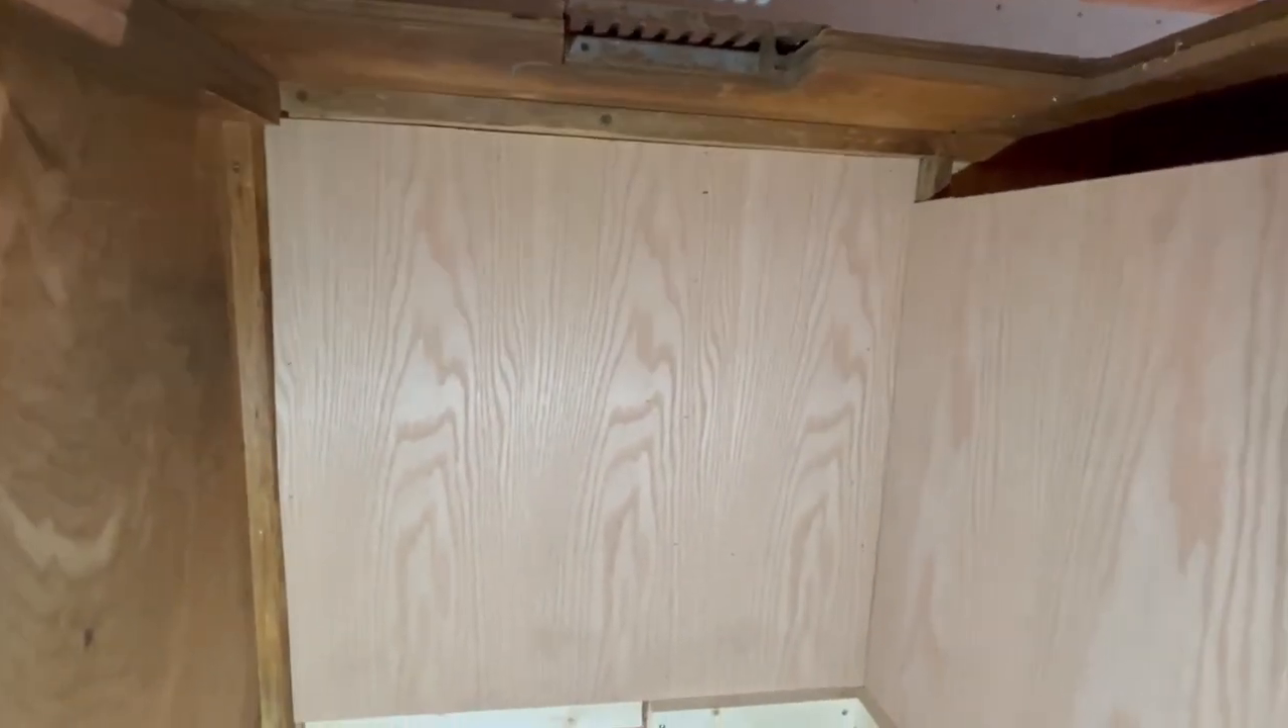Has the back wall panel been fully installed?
Yes.